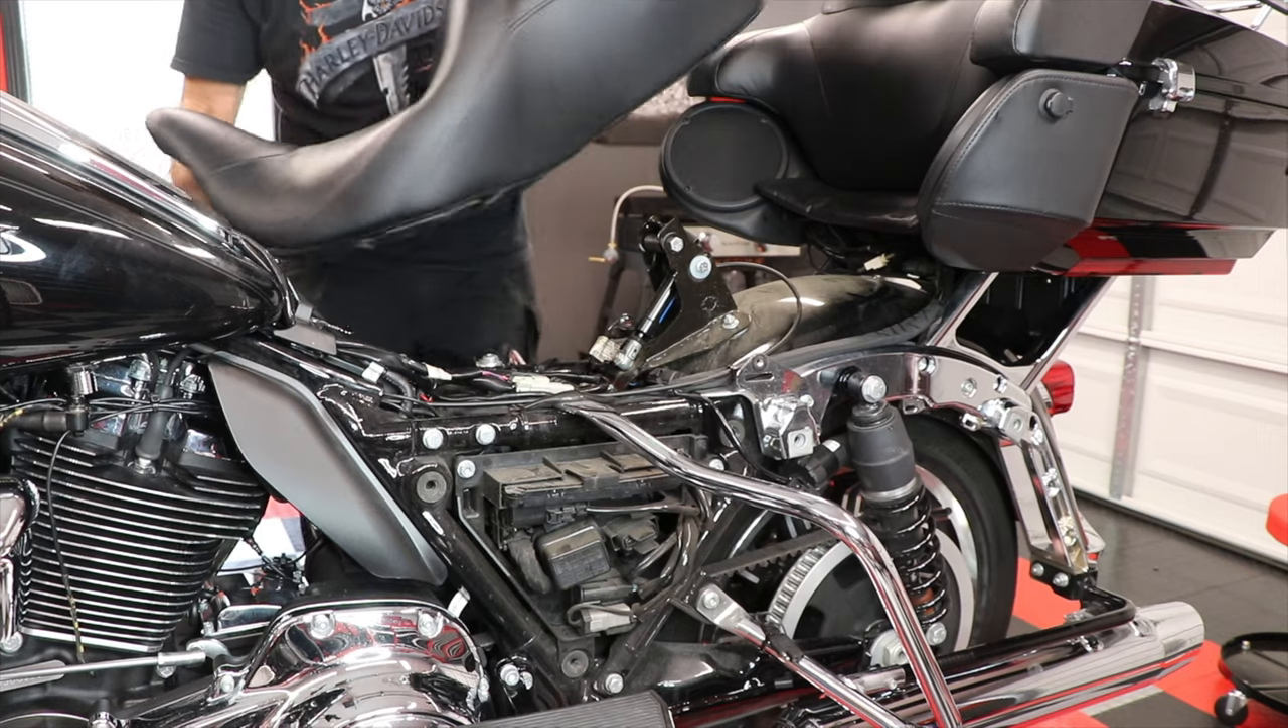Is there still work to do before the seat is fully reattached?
Yes.